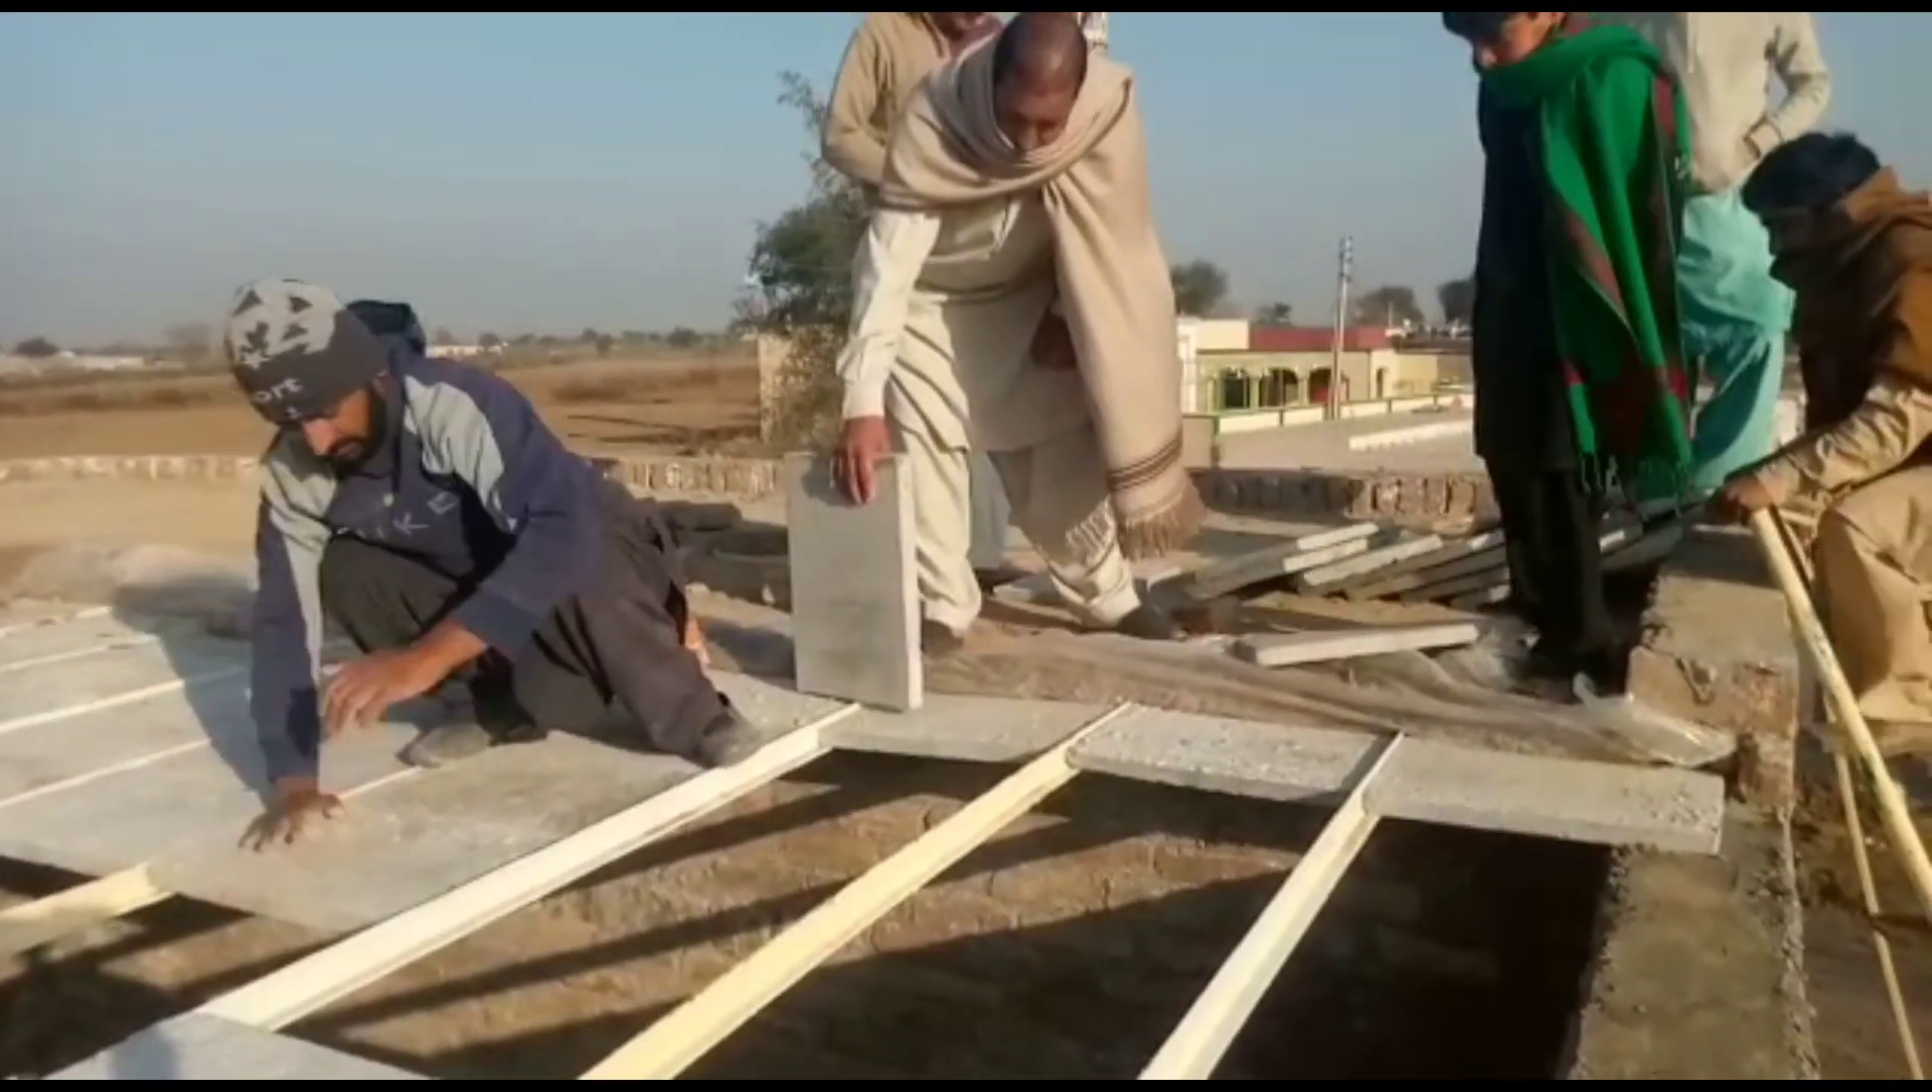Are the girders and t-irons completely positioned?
Yes.